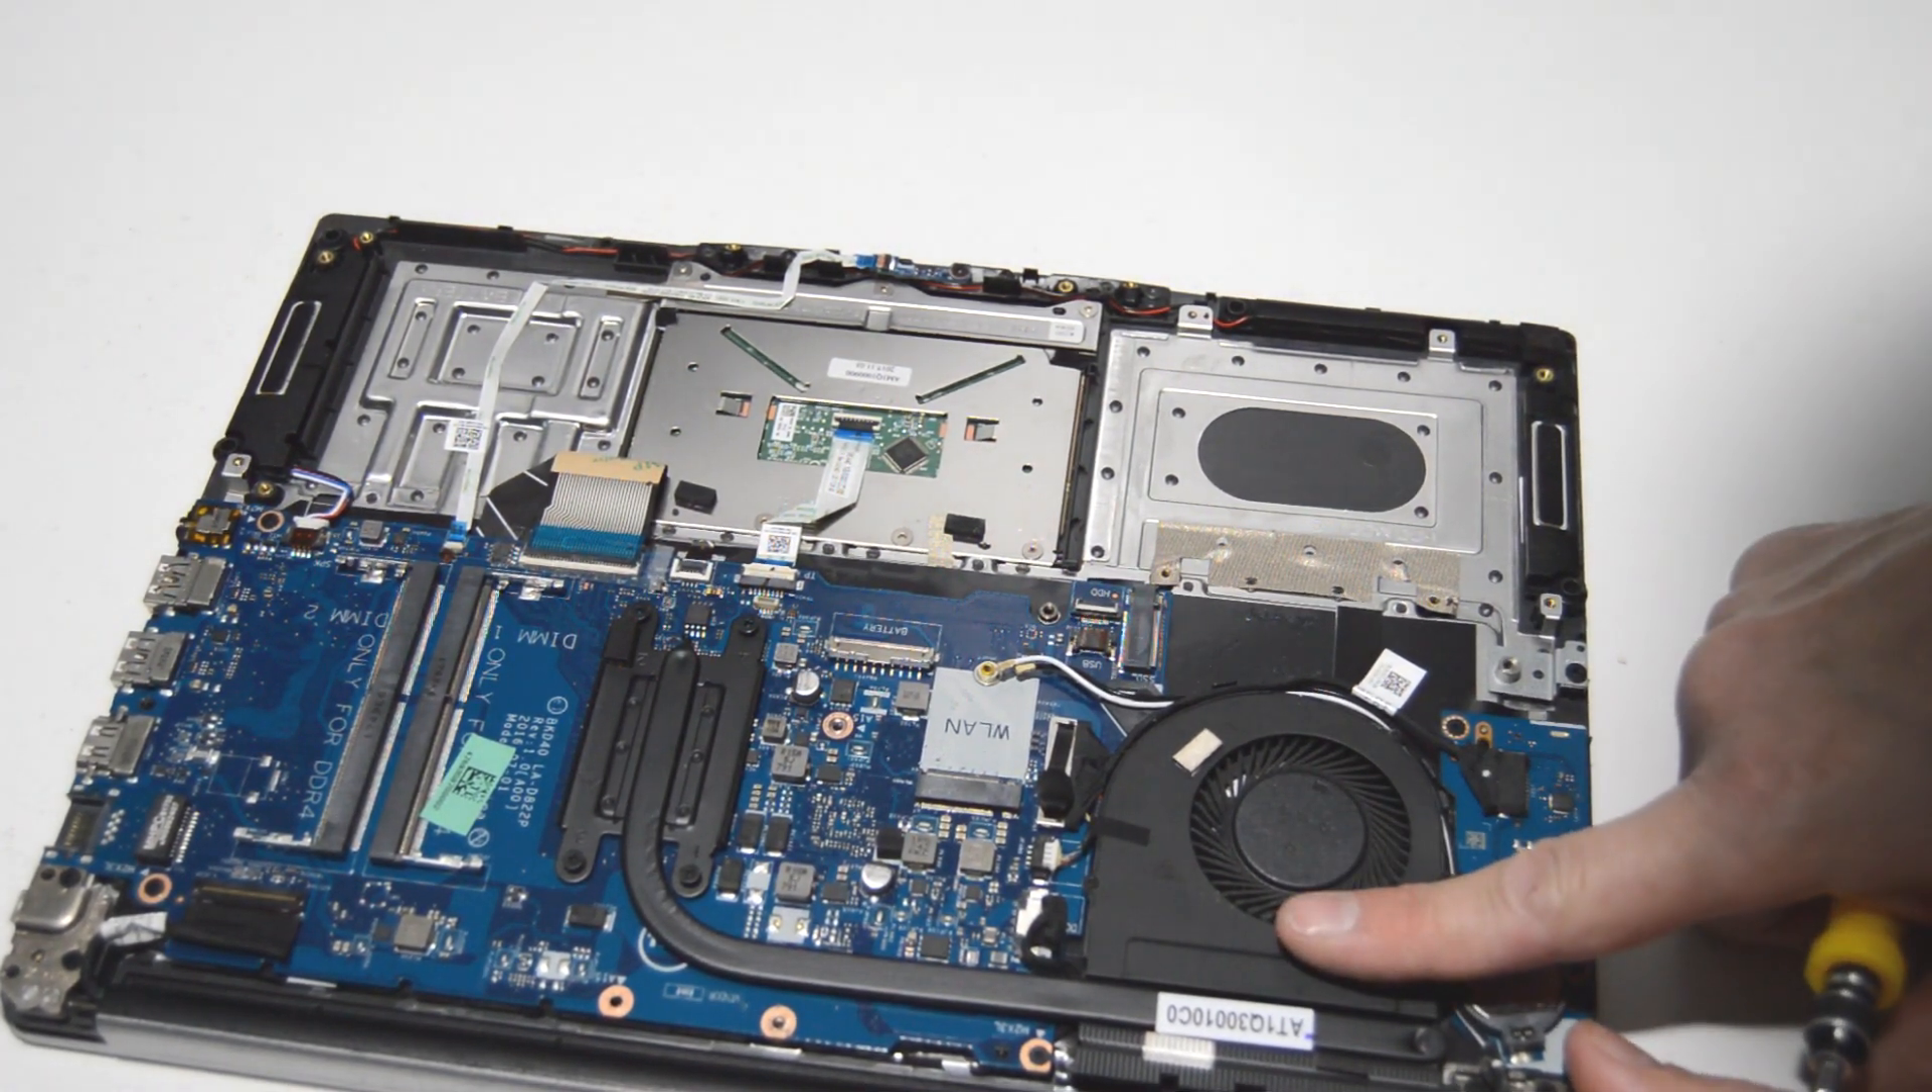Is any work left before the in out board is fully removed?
Yes.